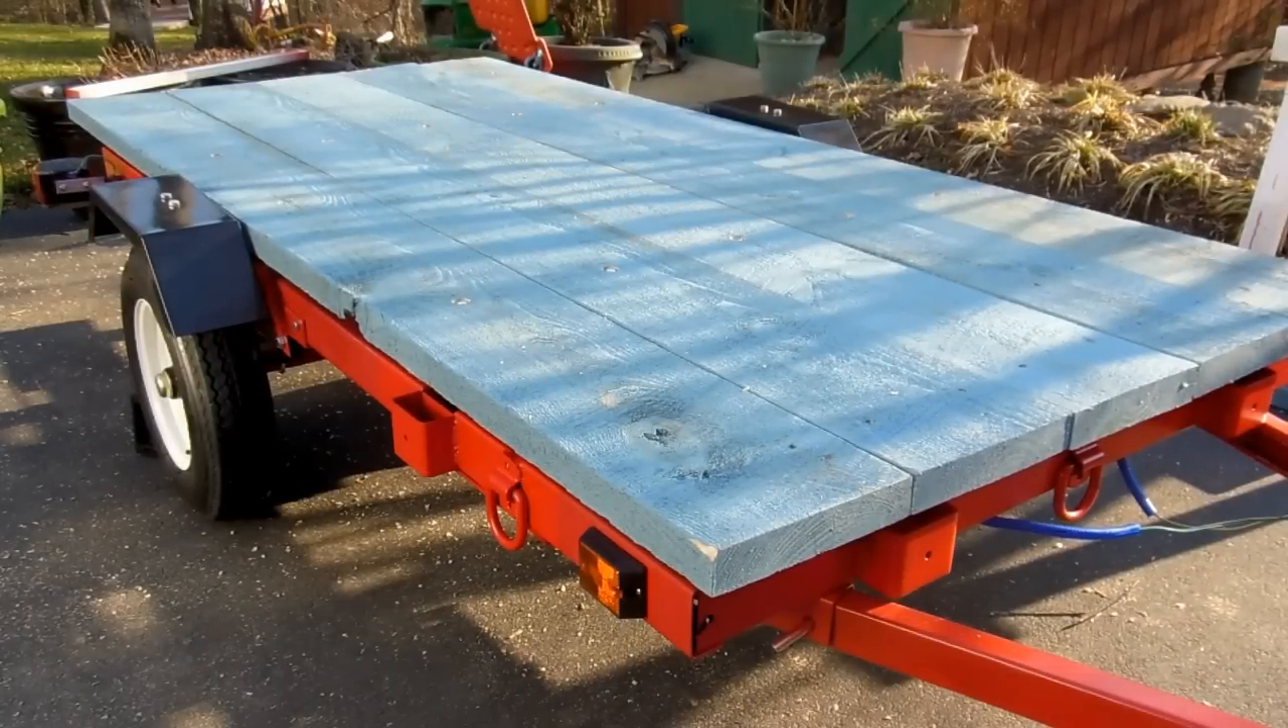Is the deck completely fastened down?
Yes.